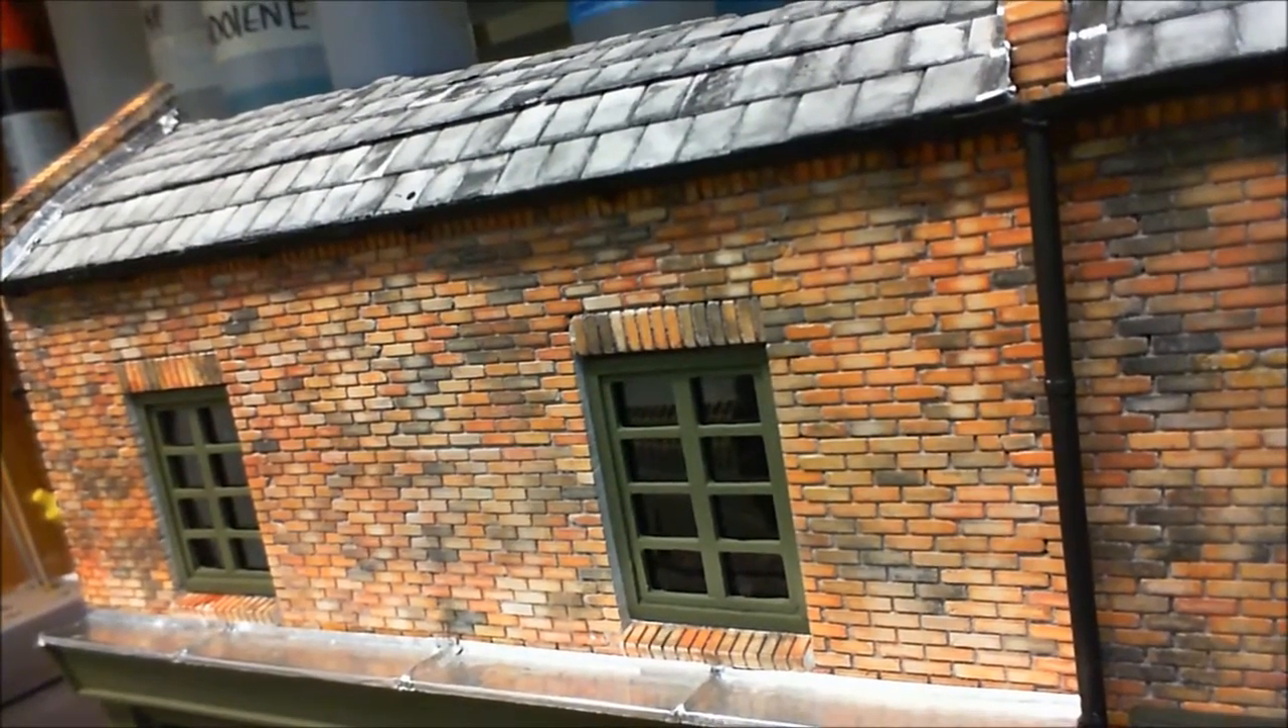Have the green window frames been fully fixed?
Yes.